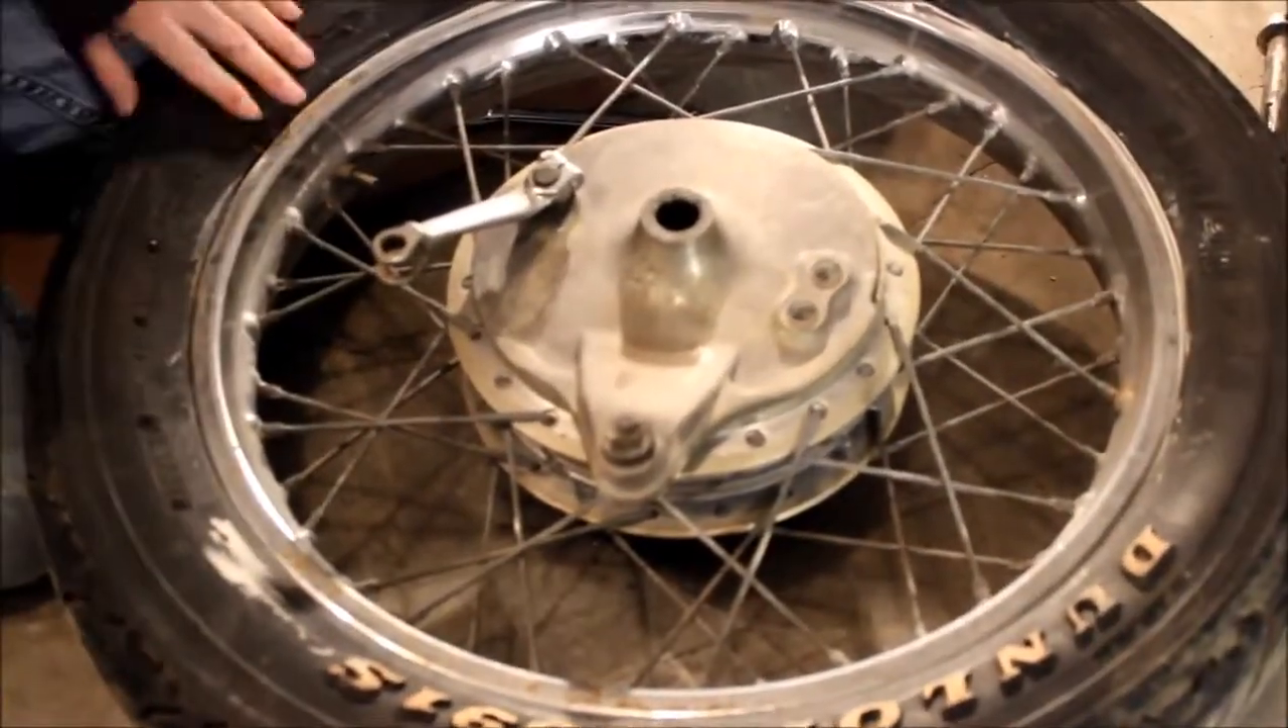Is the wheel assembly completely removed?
Yes.